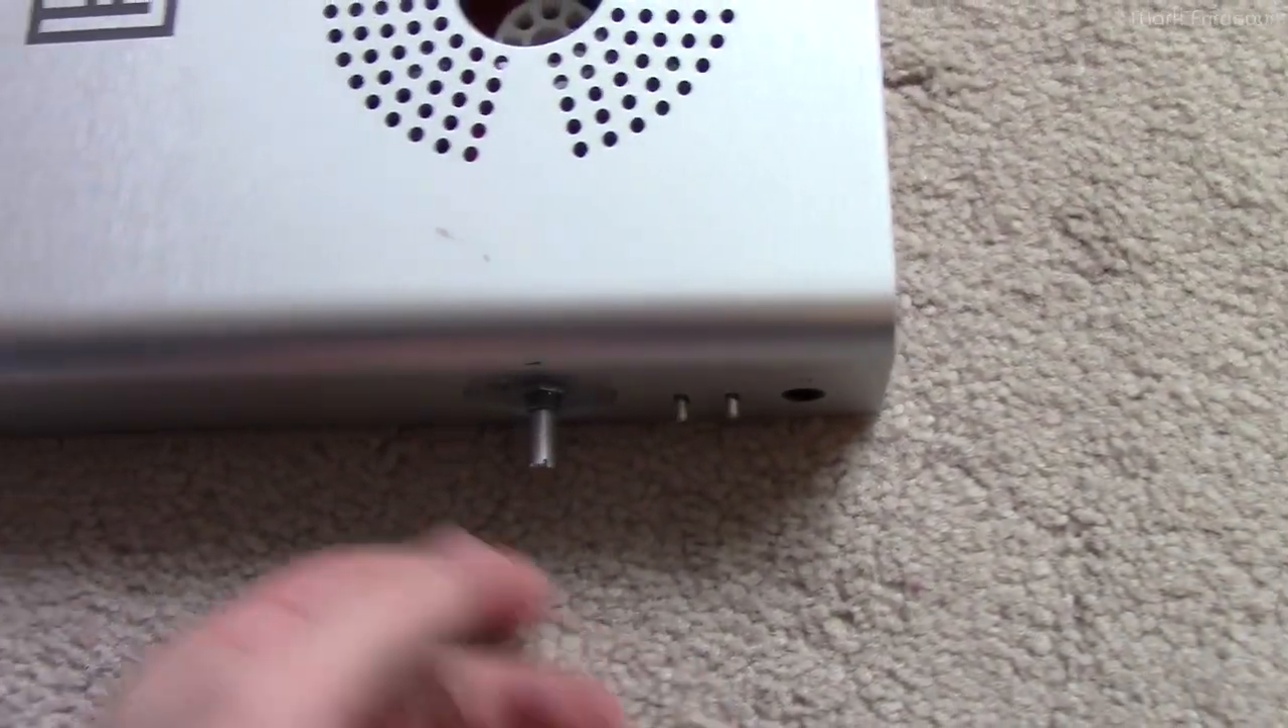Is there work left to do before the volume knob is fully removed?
No.